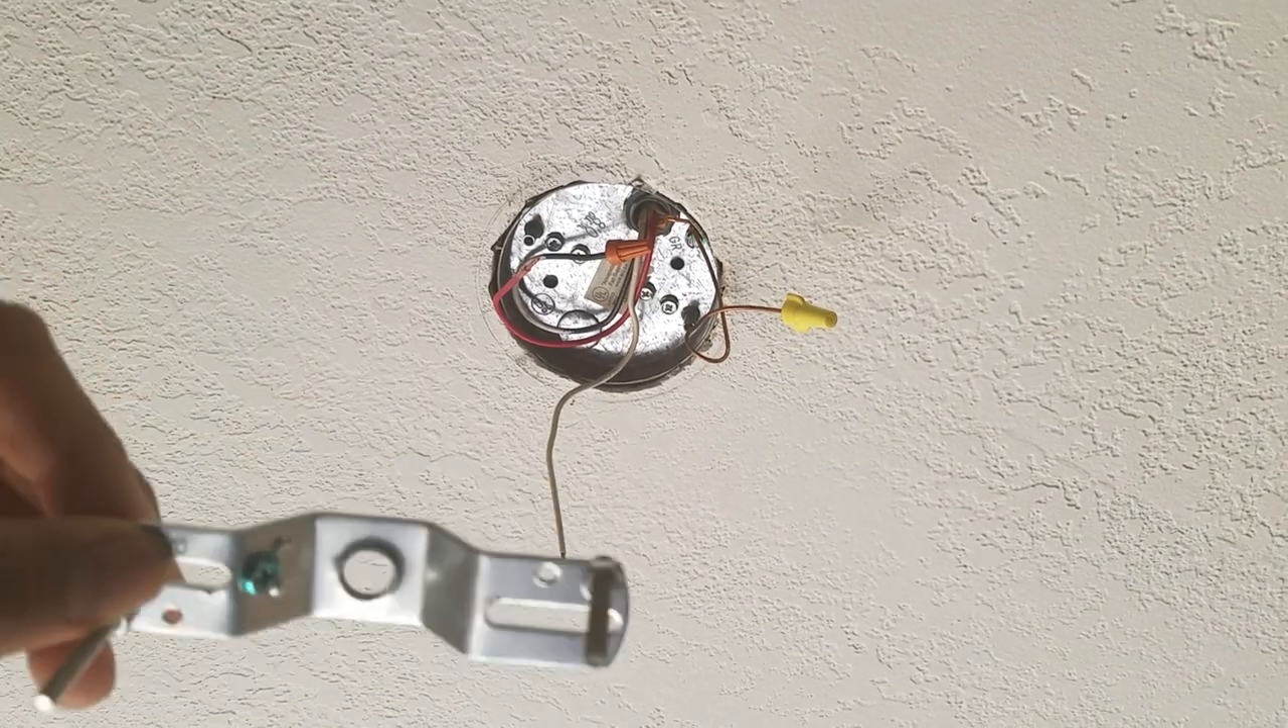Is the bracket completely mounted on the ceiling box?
No.